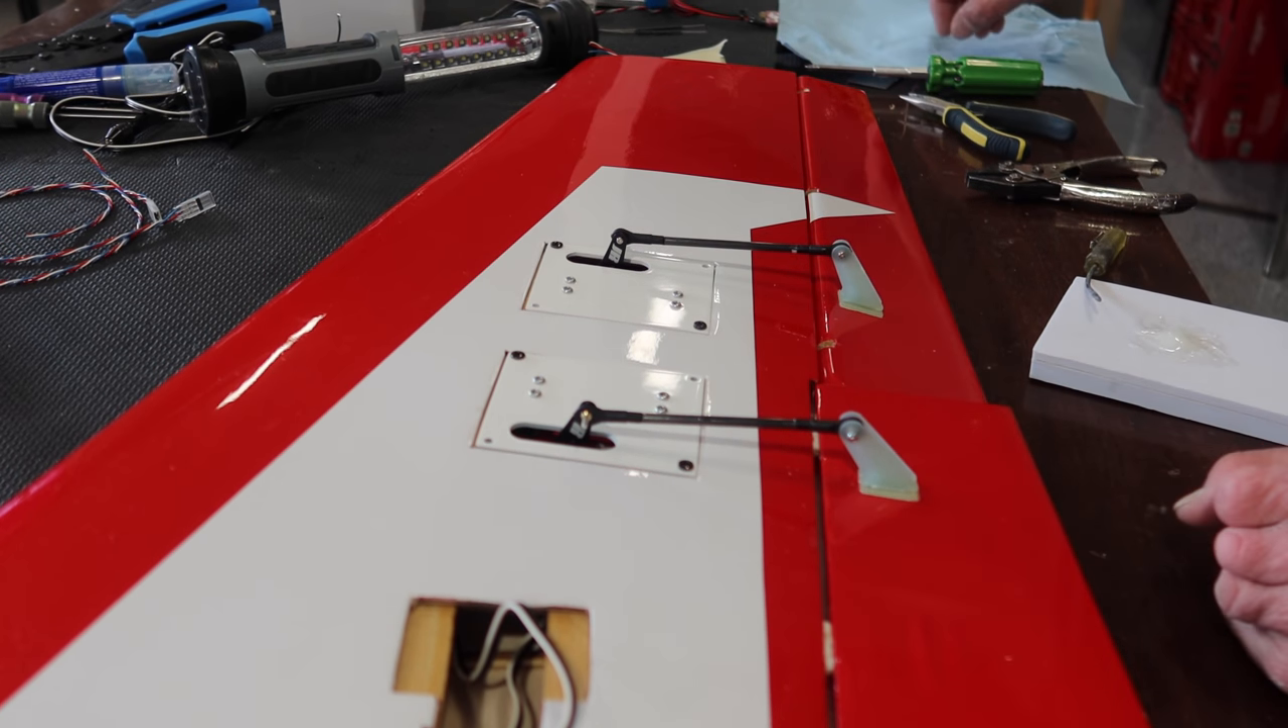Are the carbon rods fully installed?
Yes.